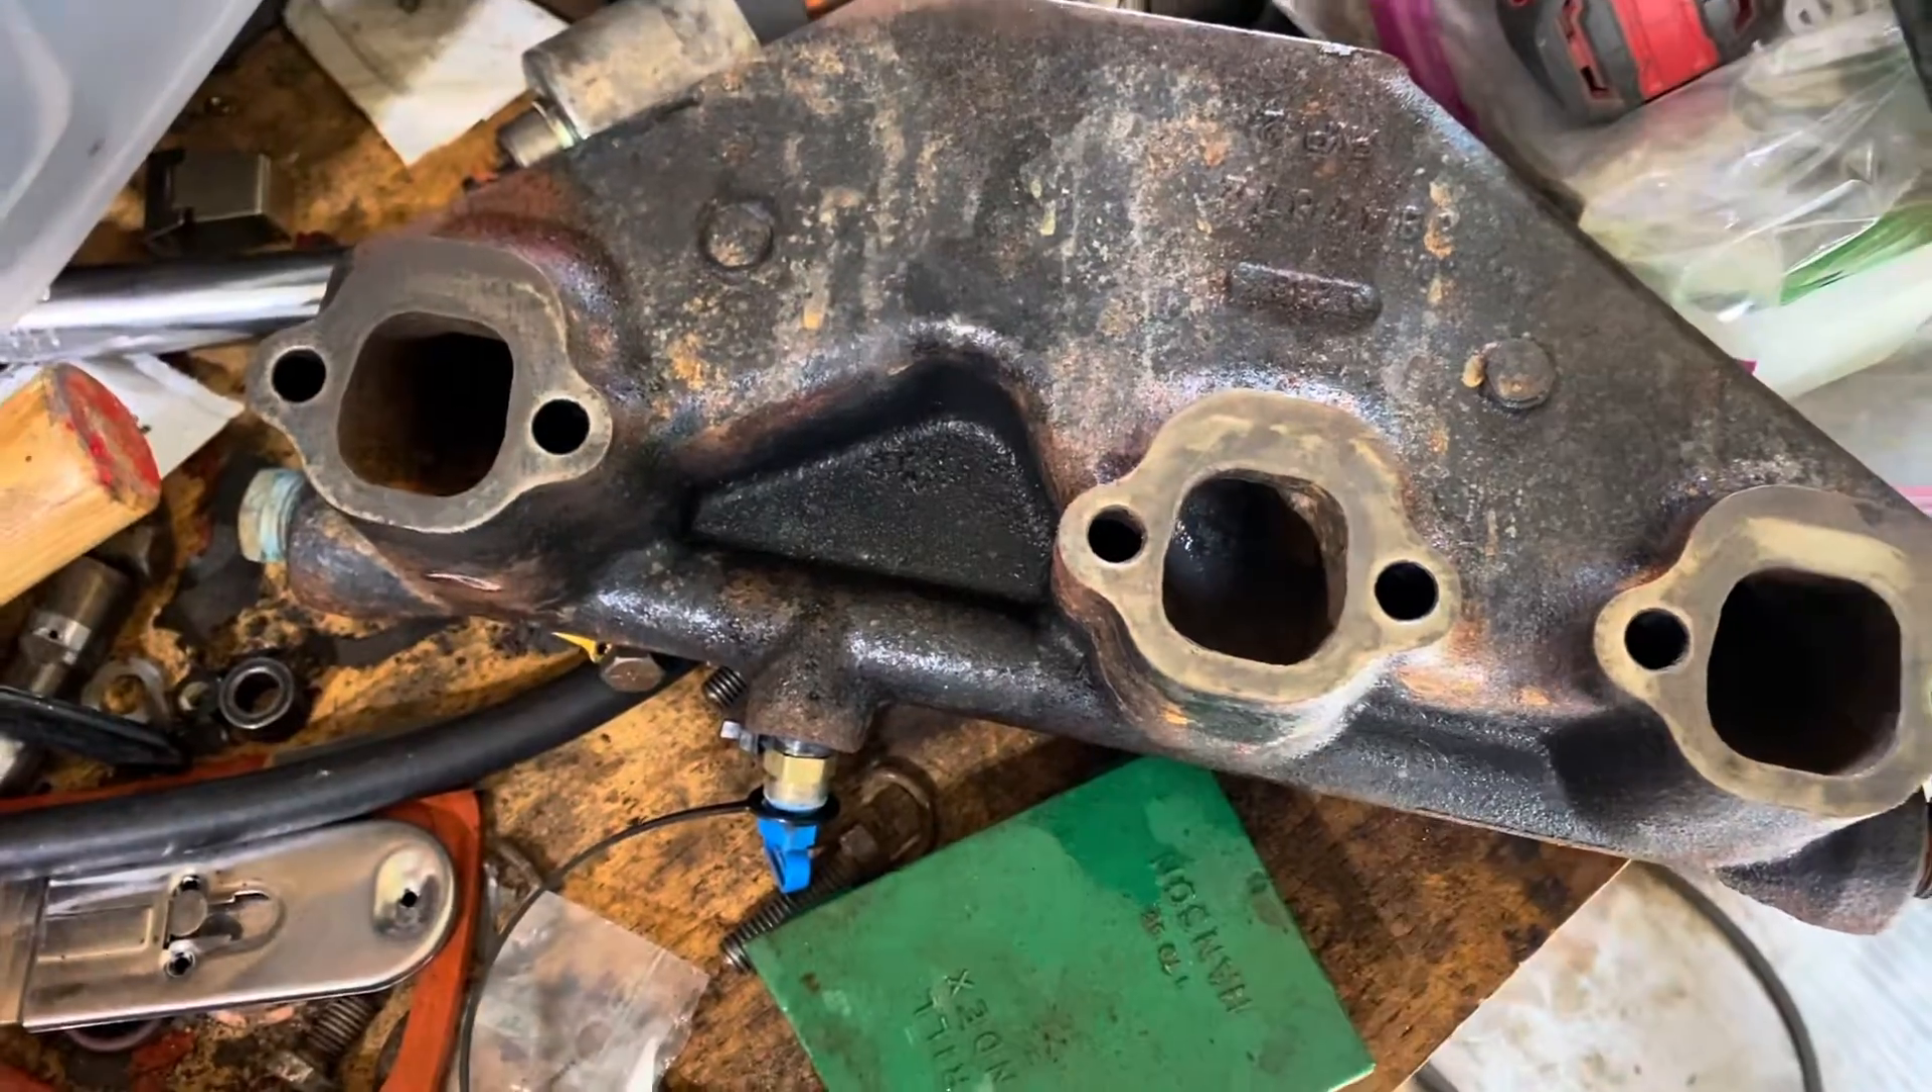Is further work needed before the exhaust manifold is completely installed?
Yes.